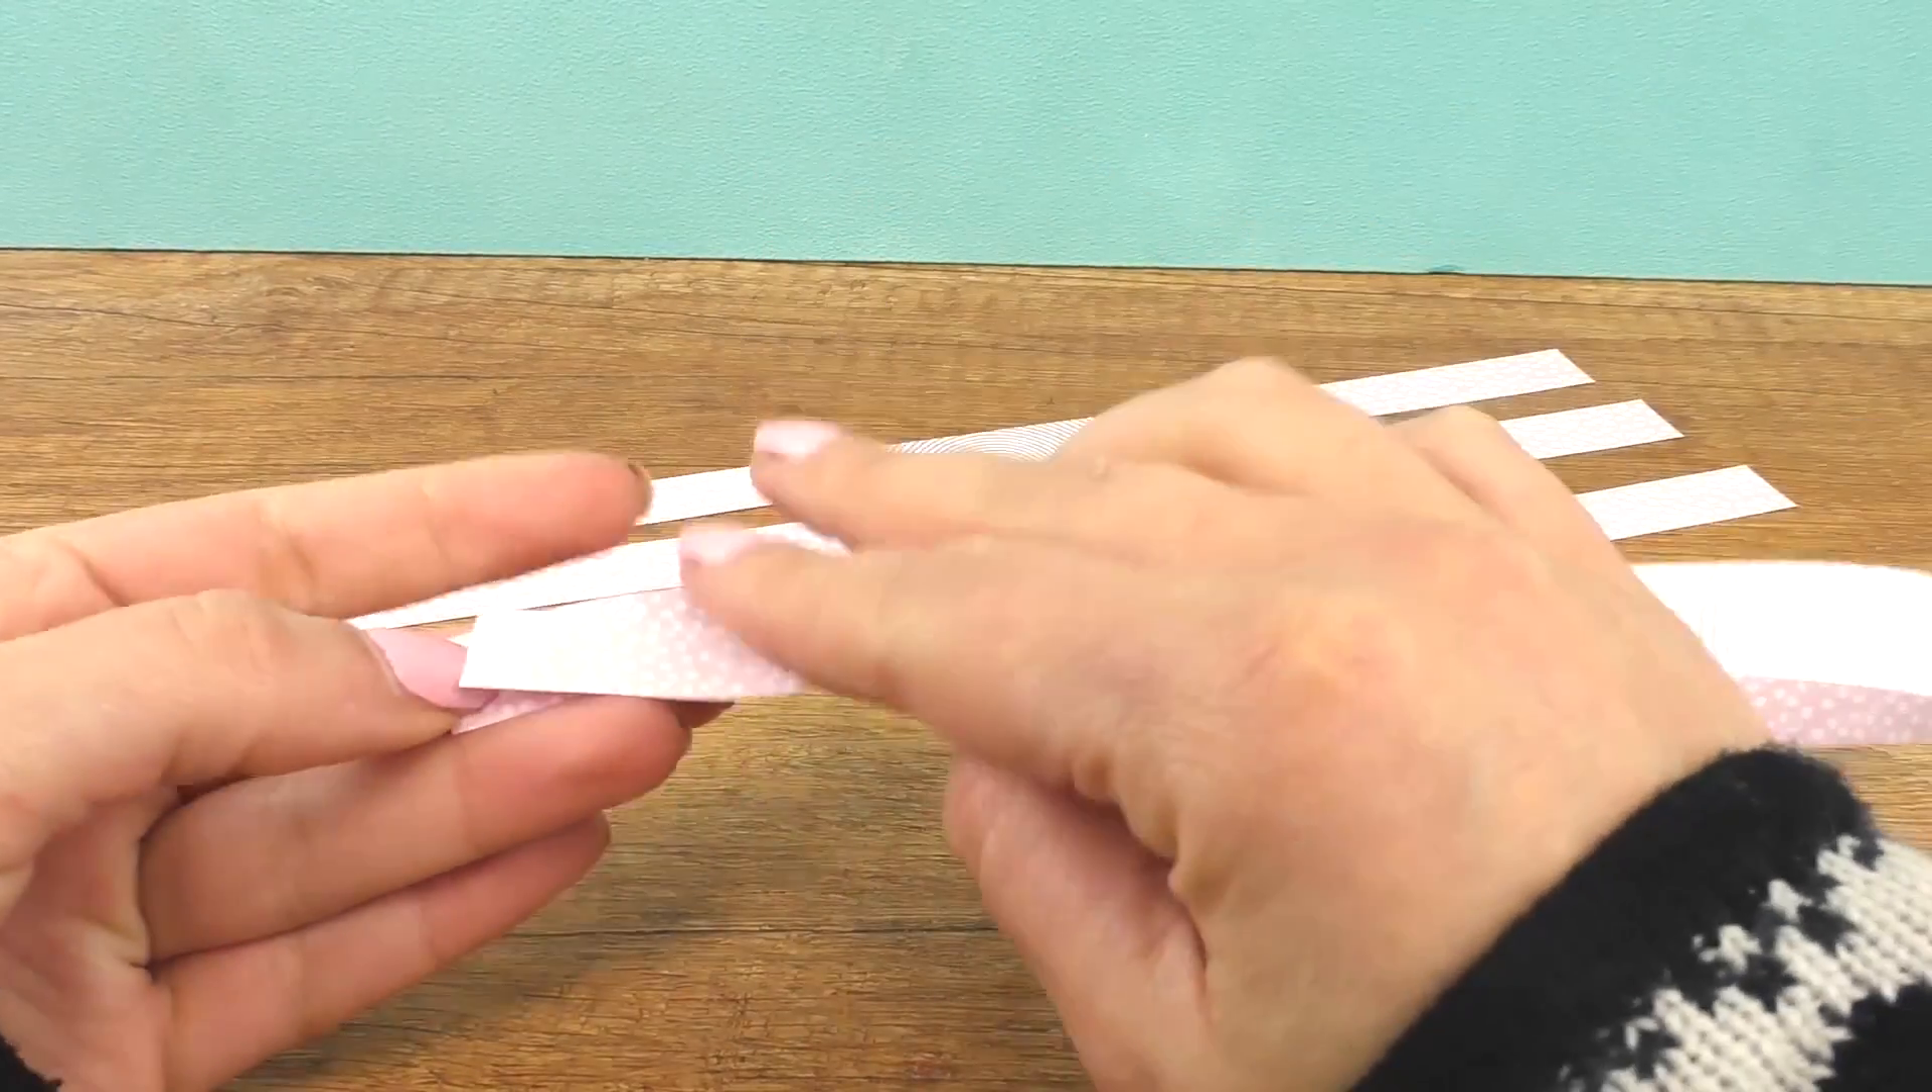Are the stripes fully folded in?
No.